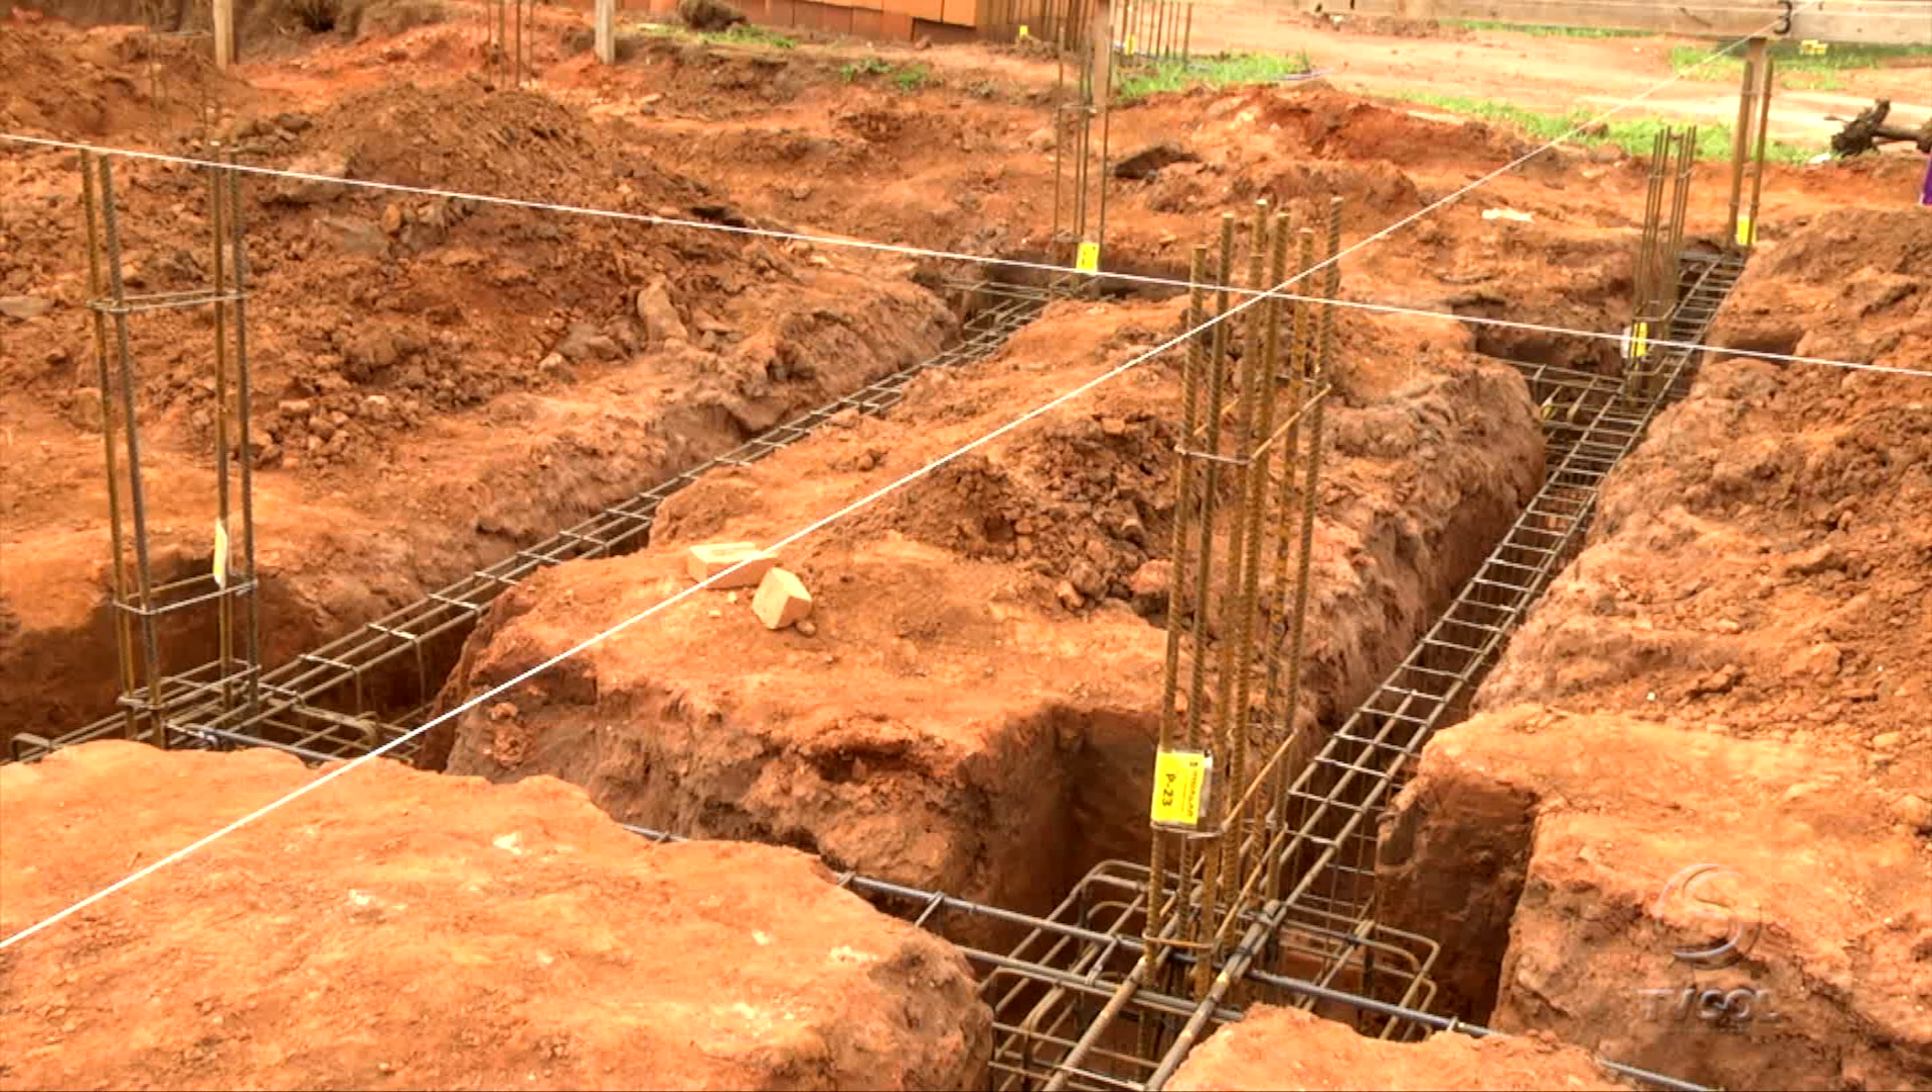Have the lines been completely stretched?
Yes.